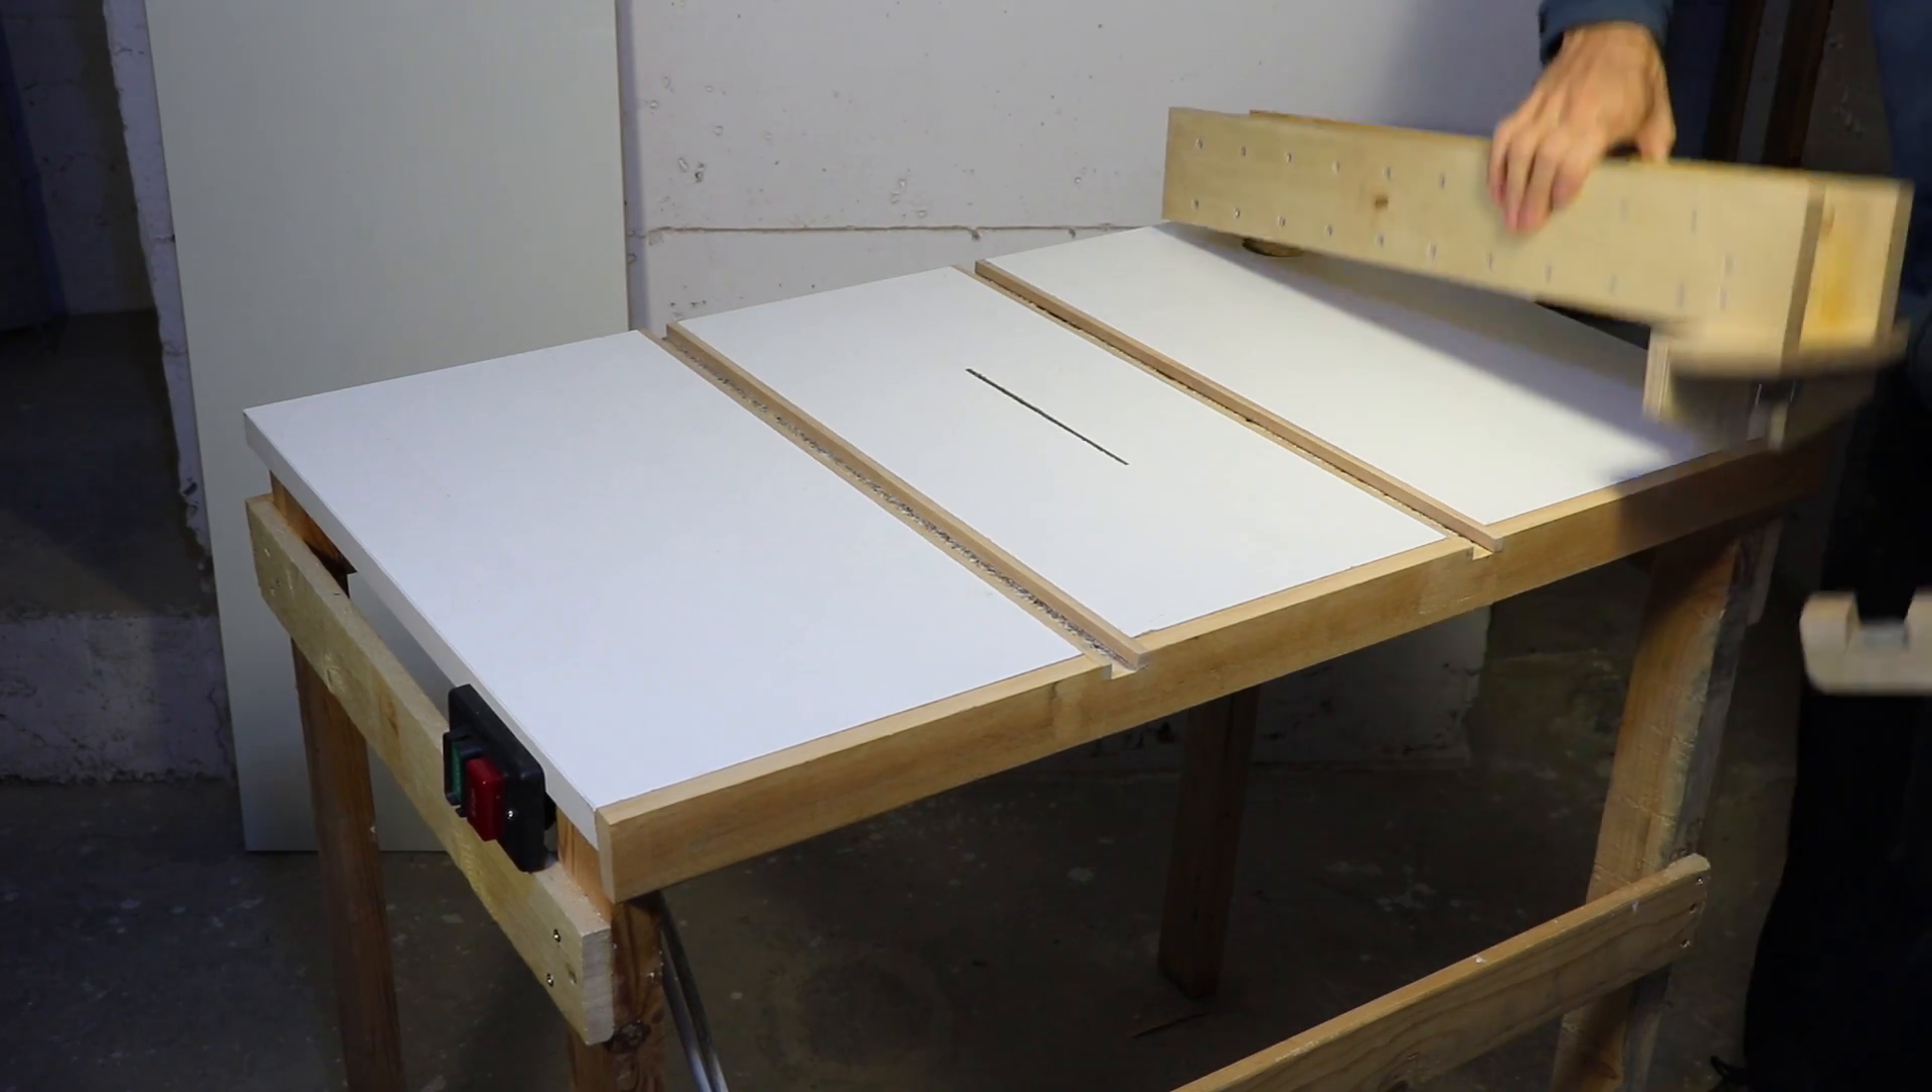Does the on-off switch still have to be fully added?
No.